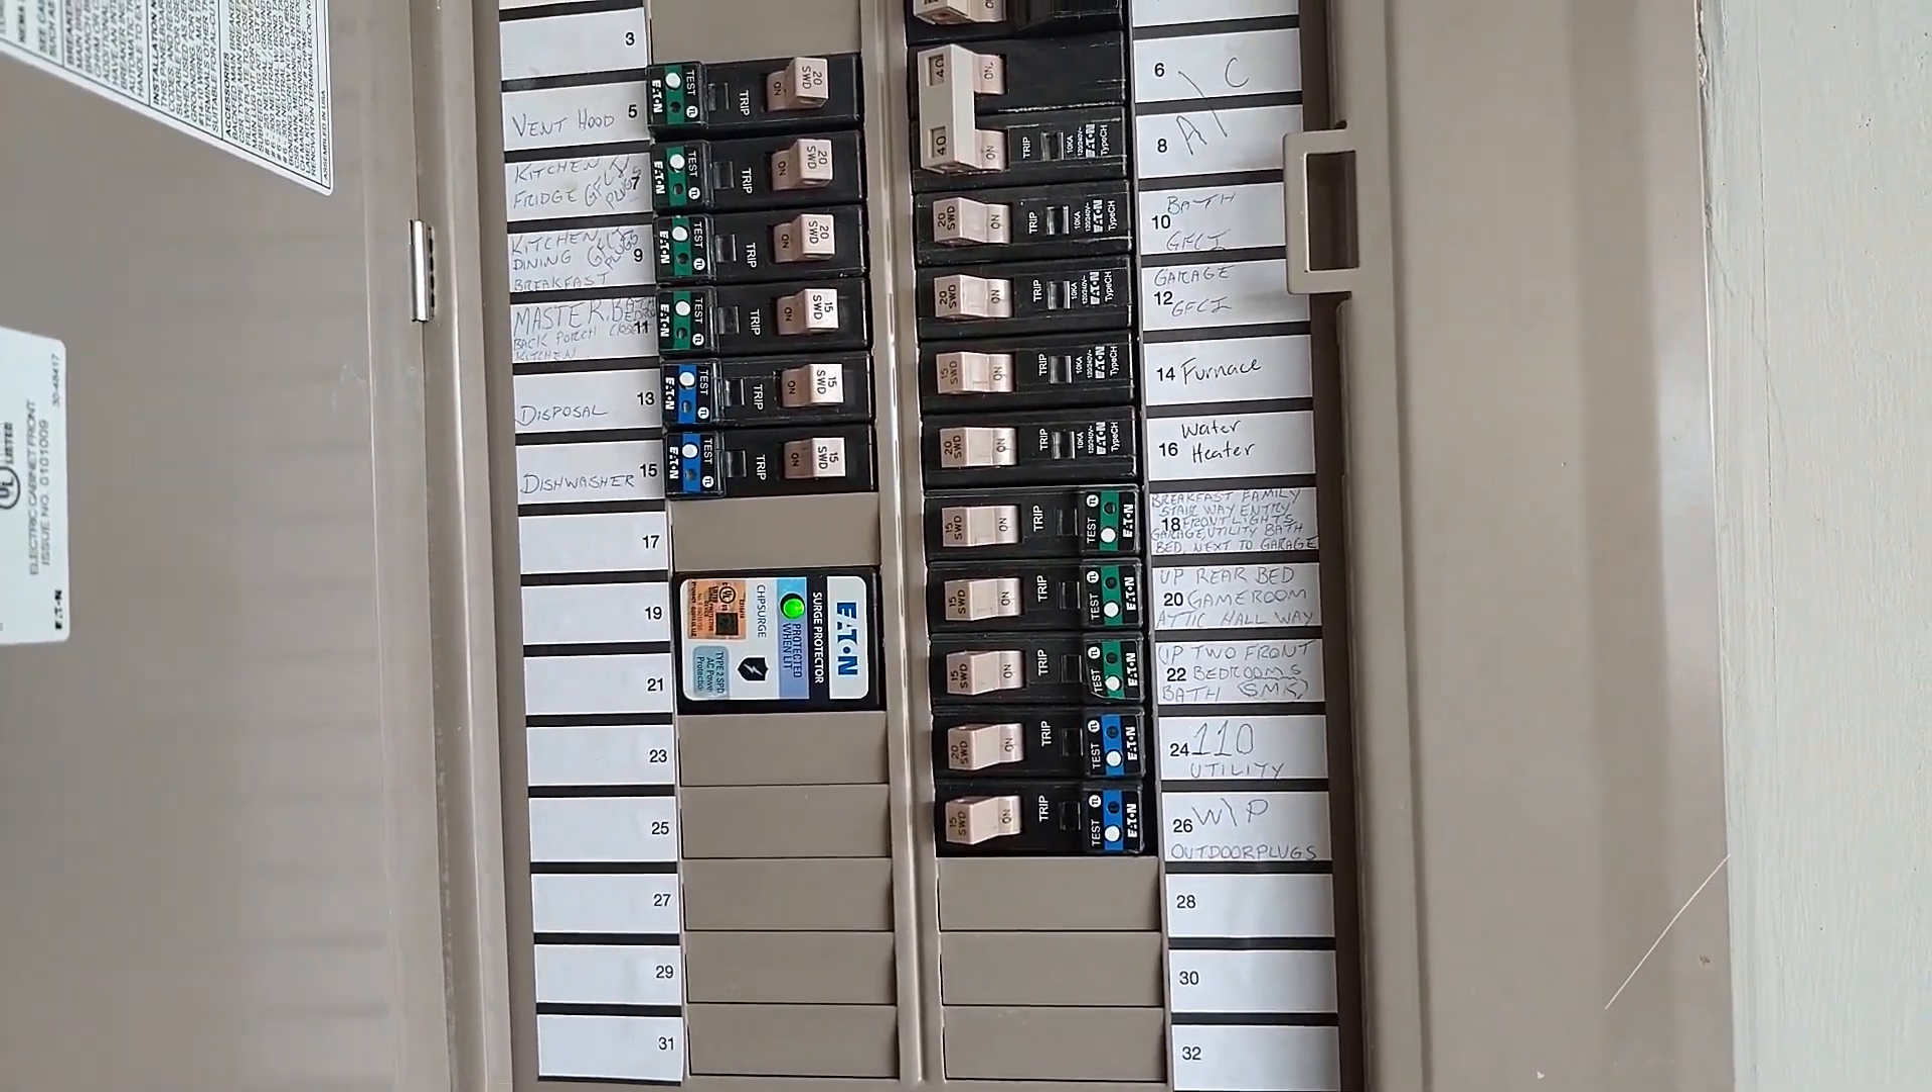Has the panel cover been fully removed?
No.